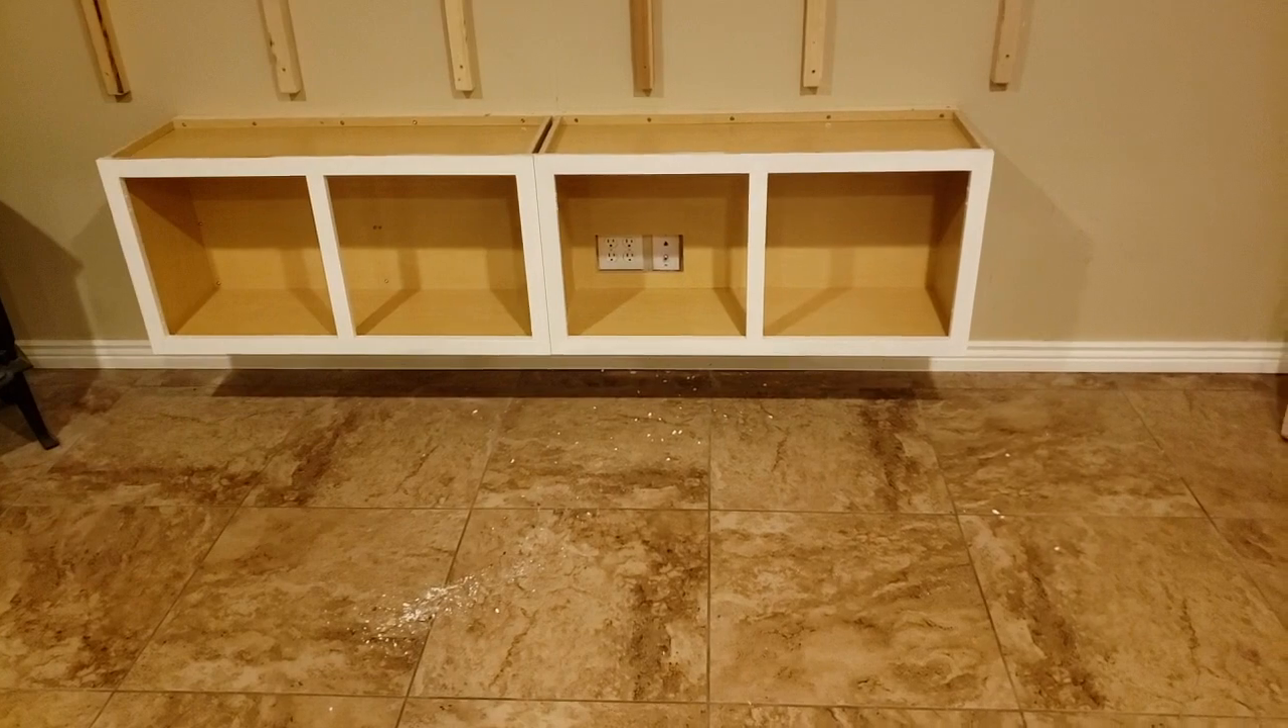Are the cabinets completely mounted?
Yes.